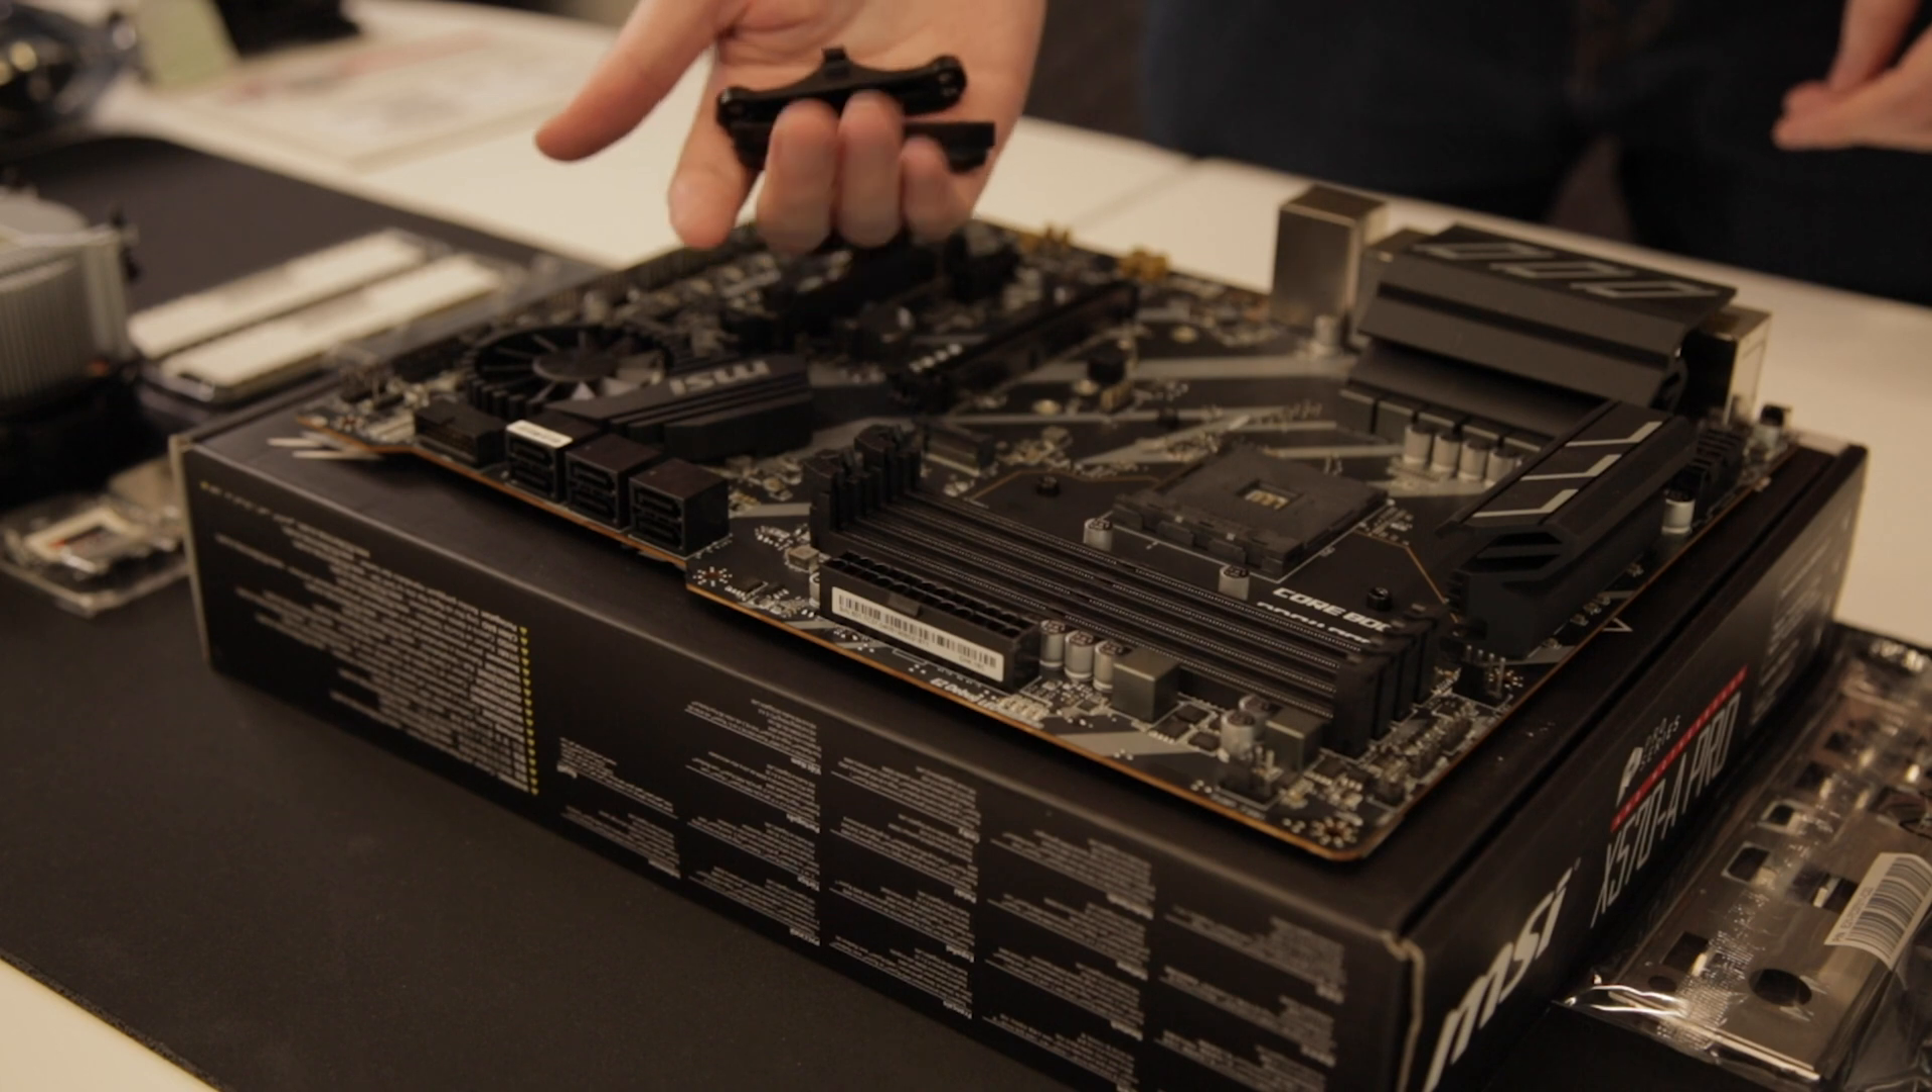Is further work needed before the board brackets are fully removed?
No.